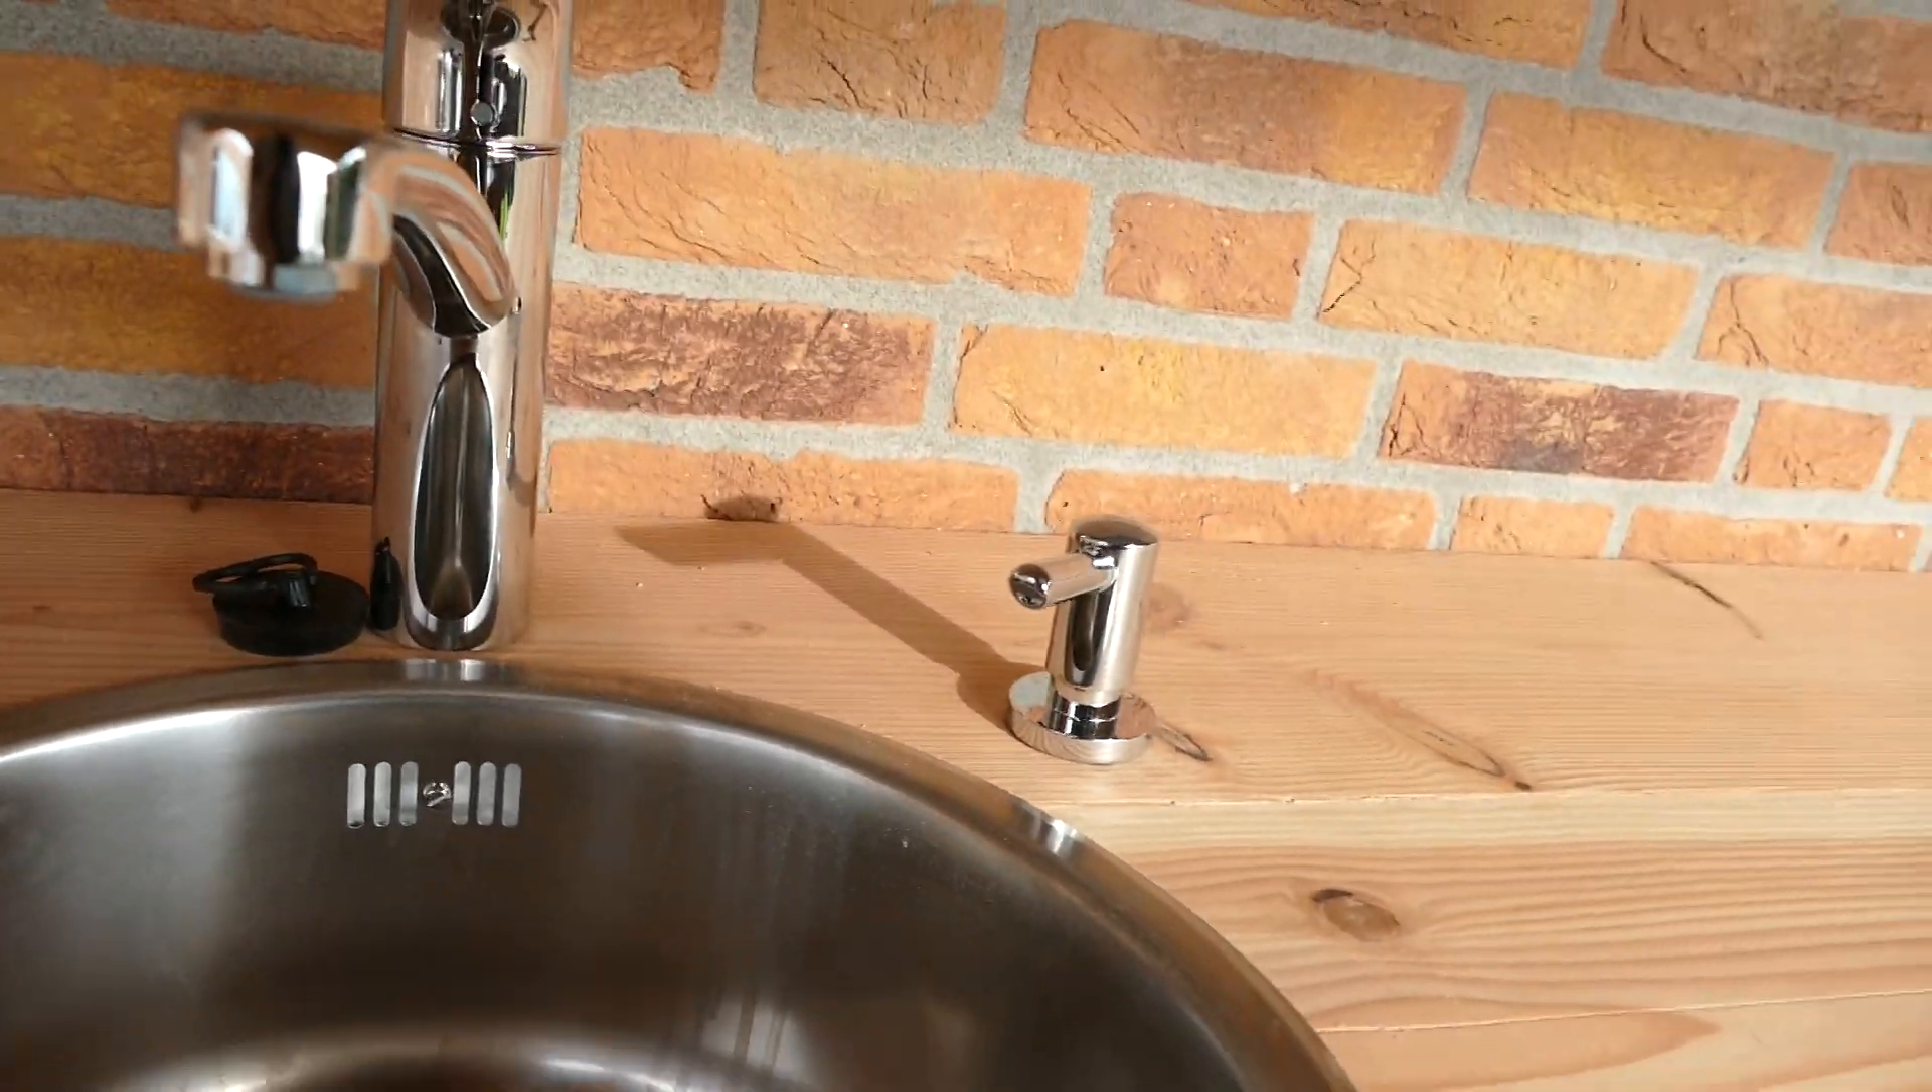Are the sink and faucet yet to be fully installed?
No.